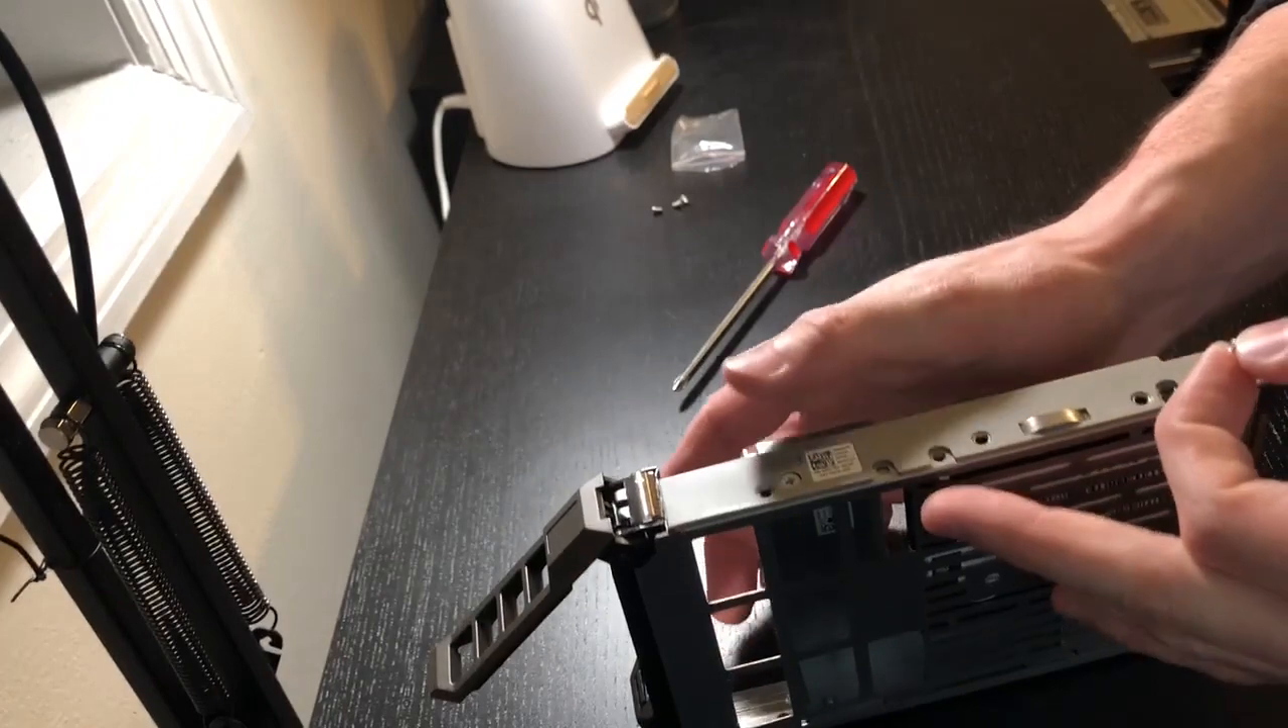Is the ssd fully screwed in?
No.